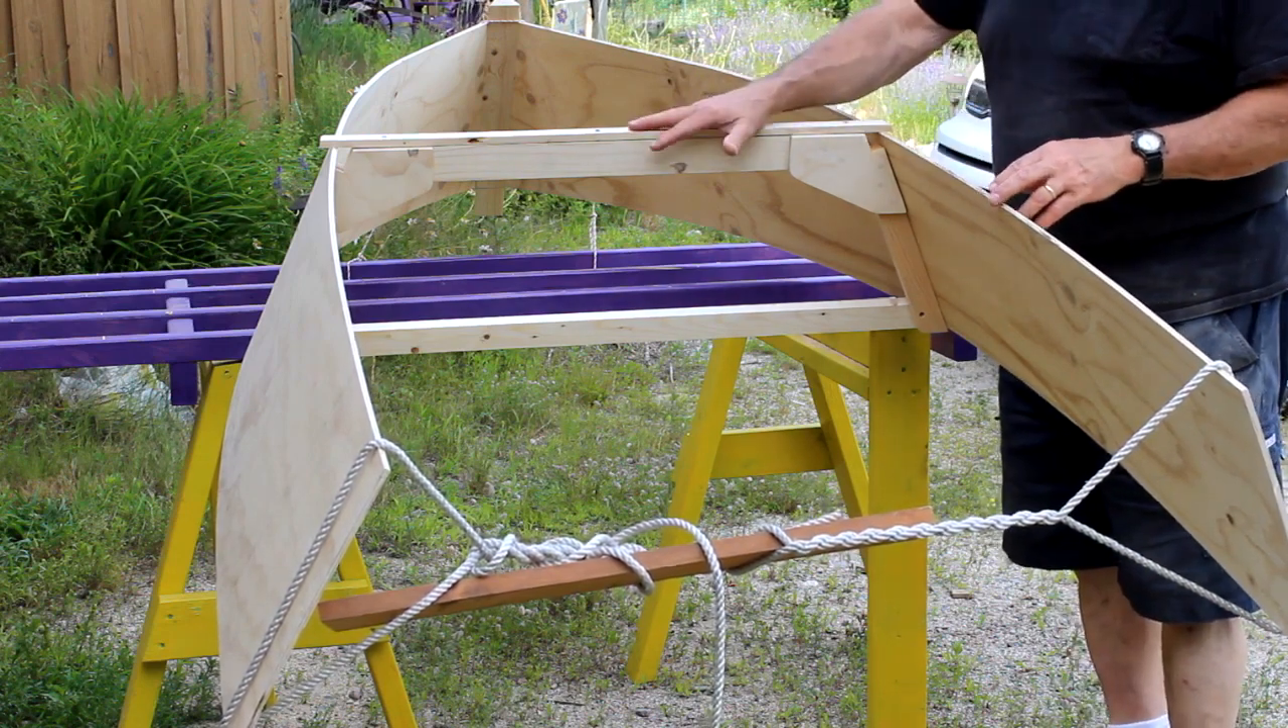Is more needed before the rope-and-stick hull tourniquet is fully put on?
No.